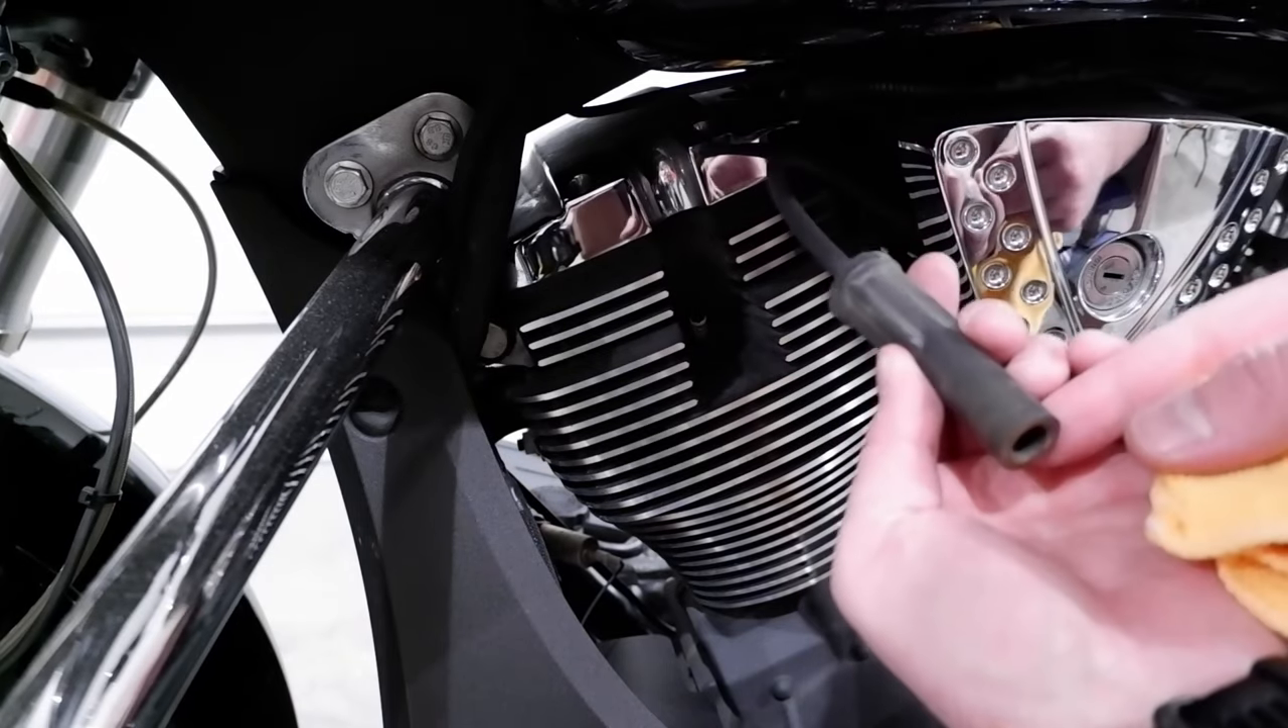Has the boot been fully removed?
Yes.